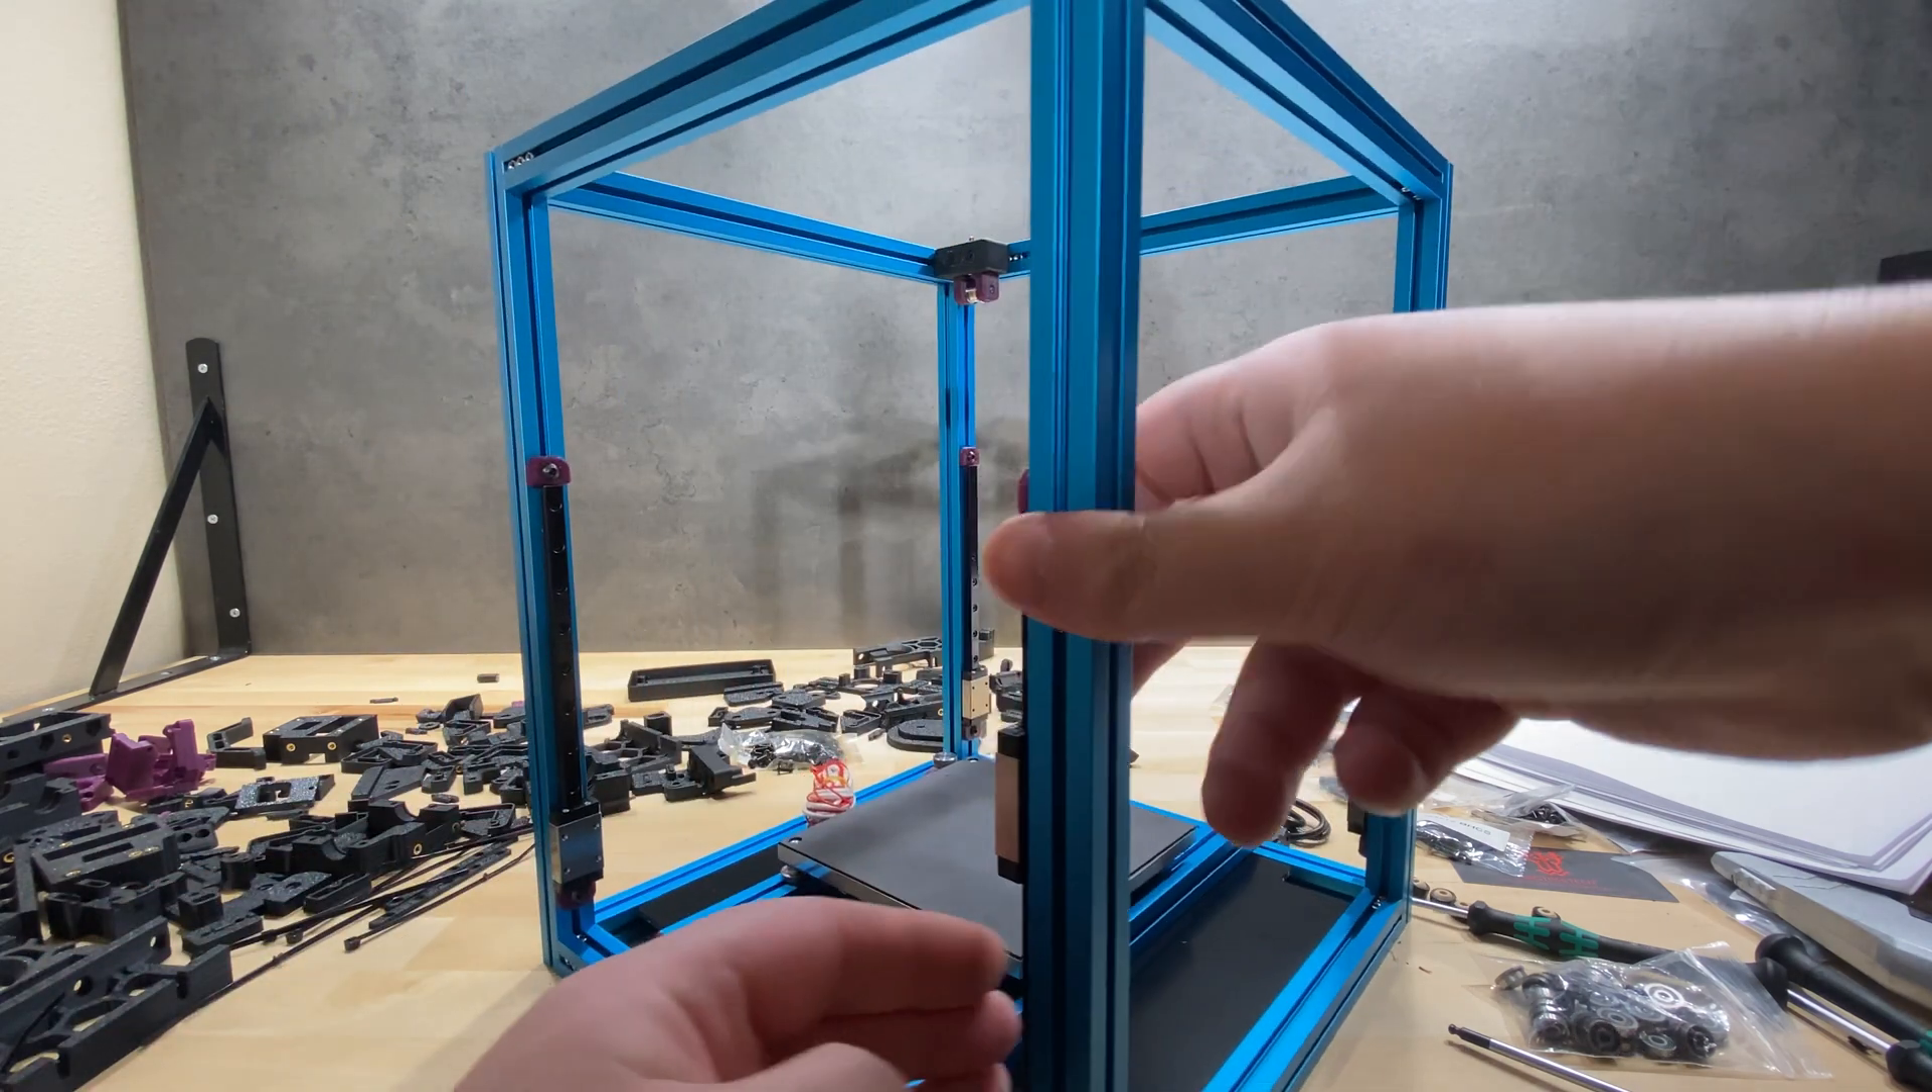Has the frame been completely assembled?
Yes.